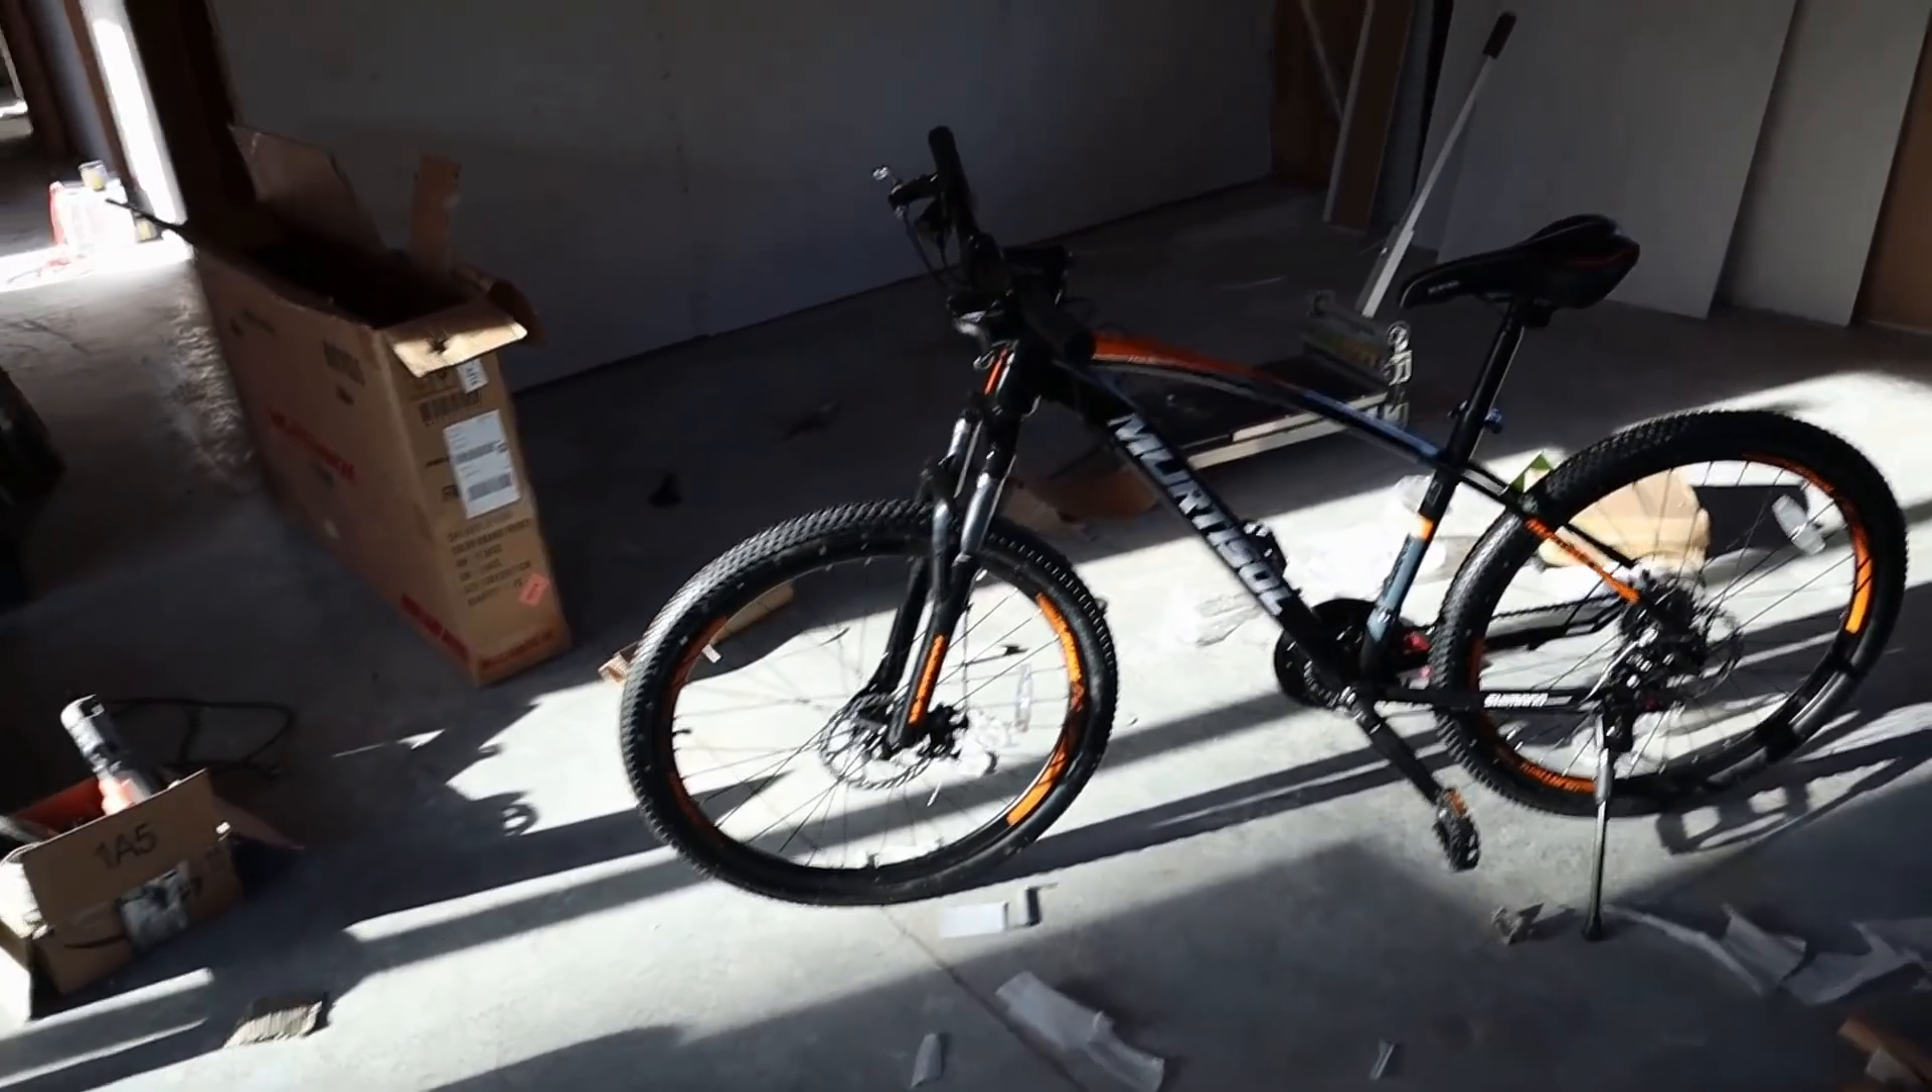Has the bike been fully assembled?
Yes.